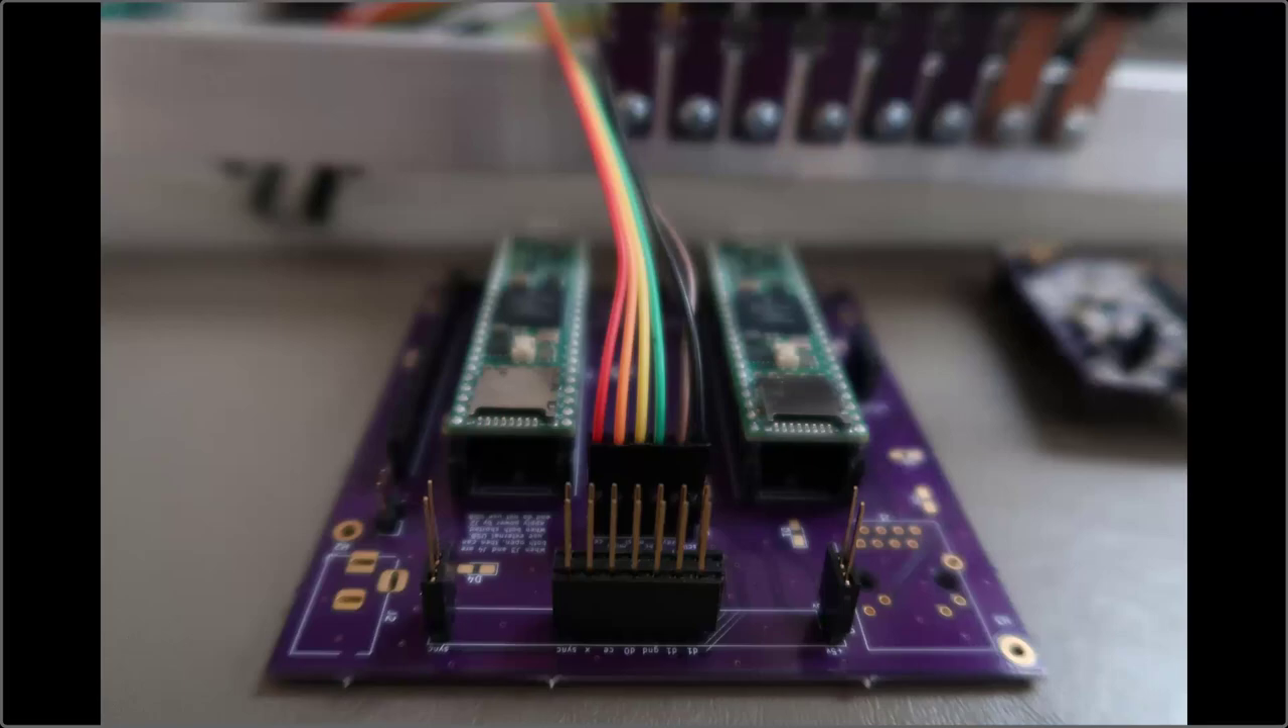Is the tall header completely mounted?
Yes.